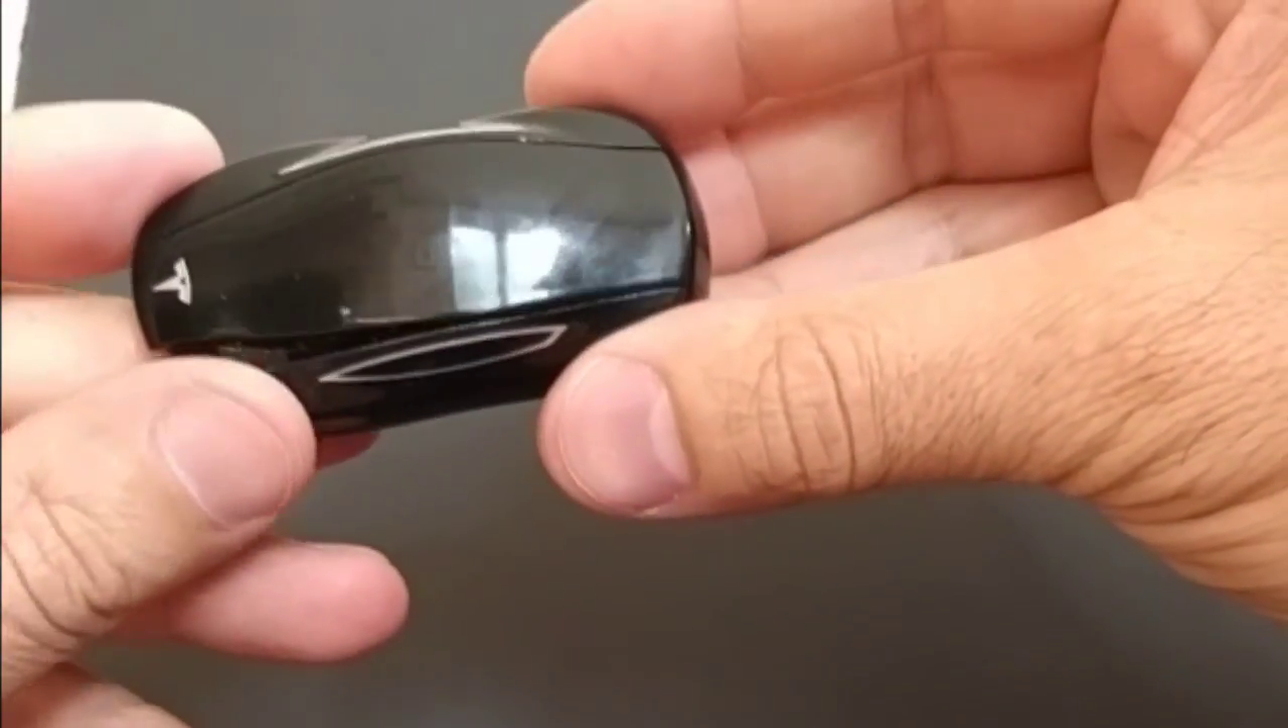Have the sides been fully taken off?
No.